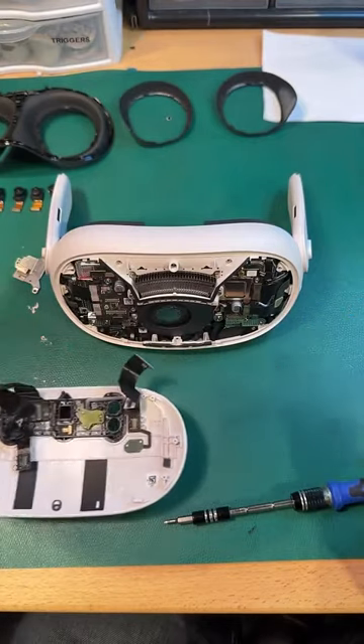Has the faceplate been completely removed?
Yes.